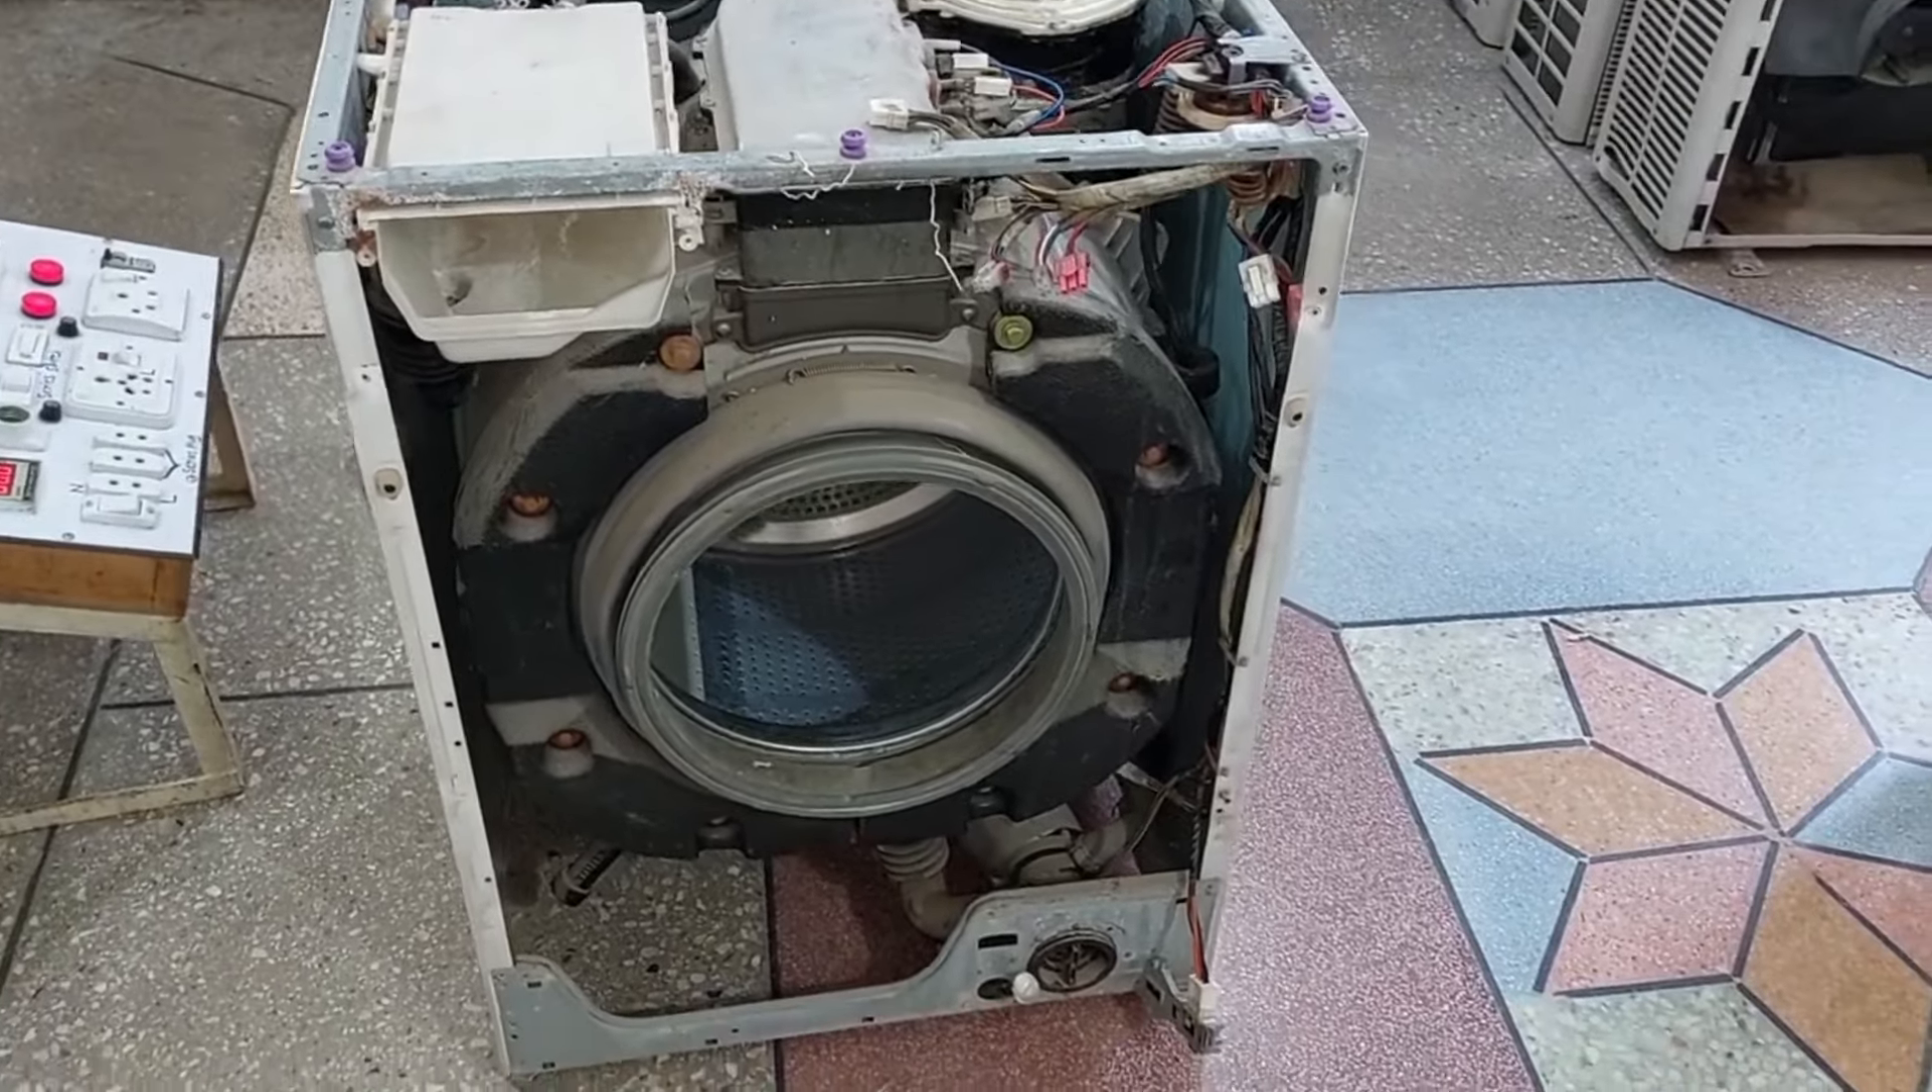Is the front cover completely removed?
Yes.